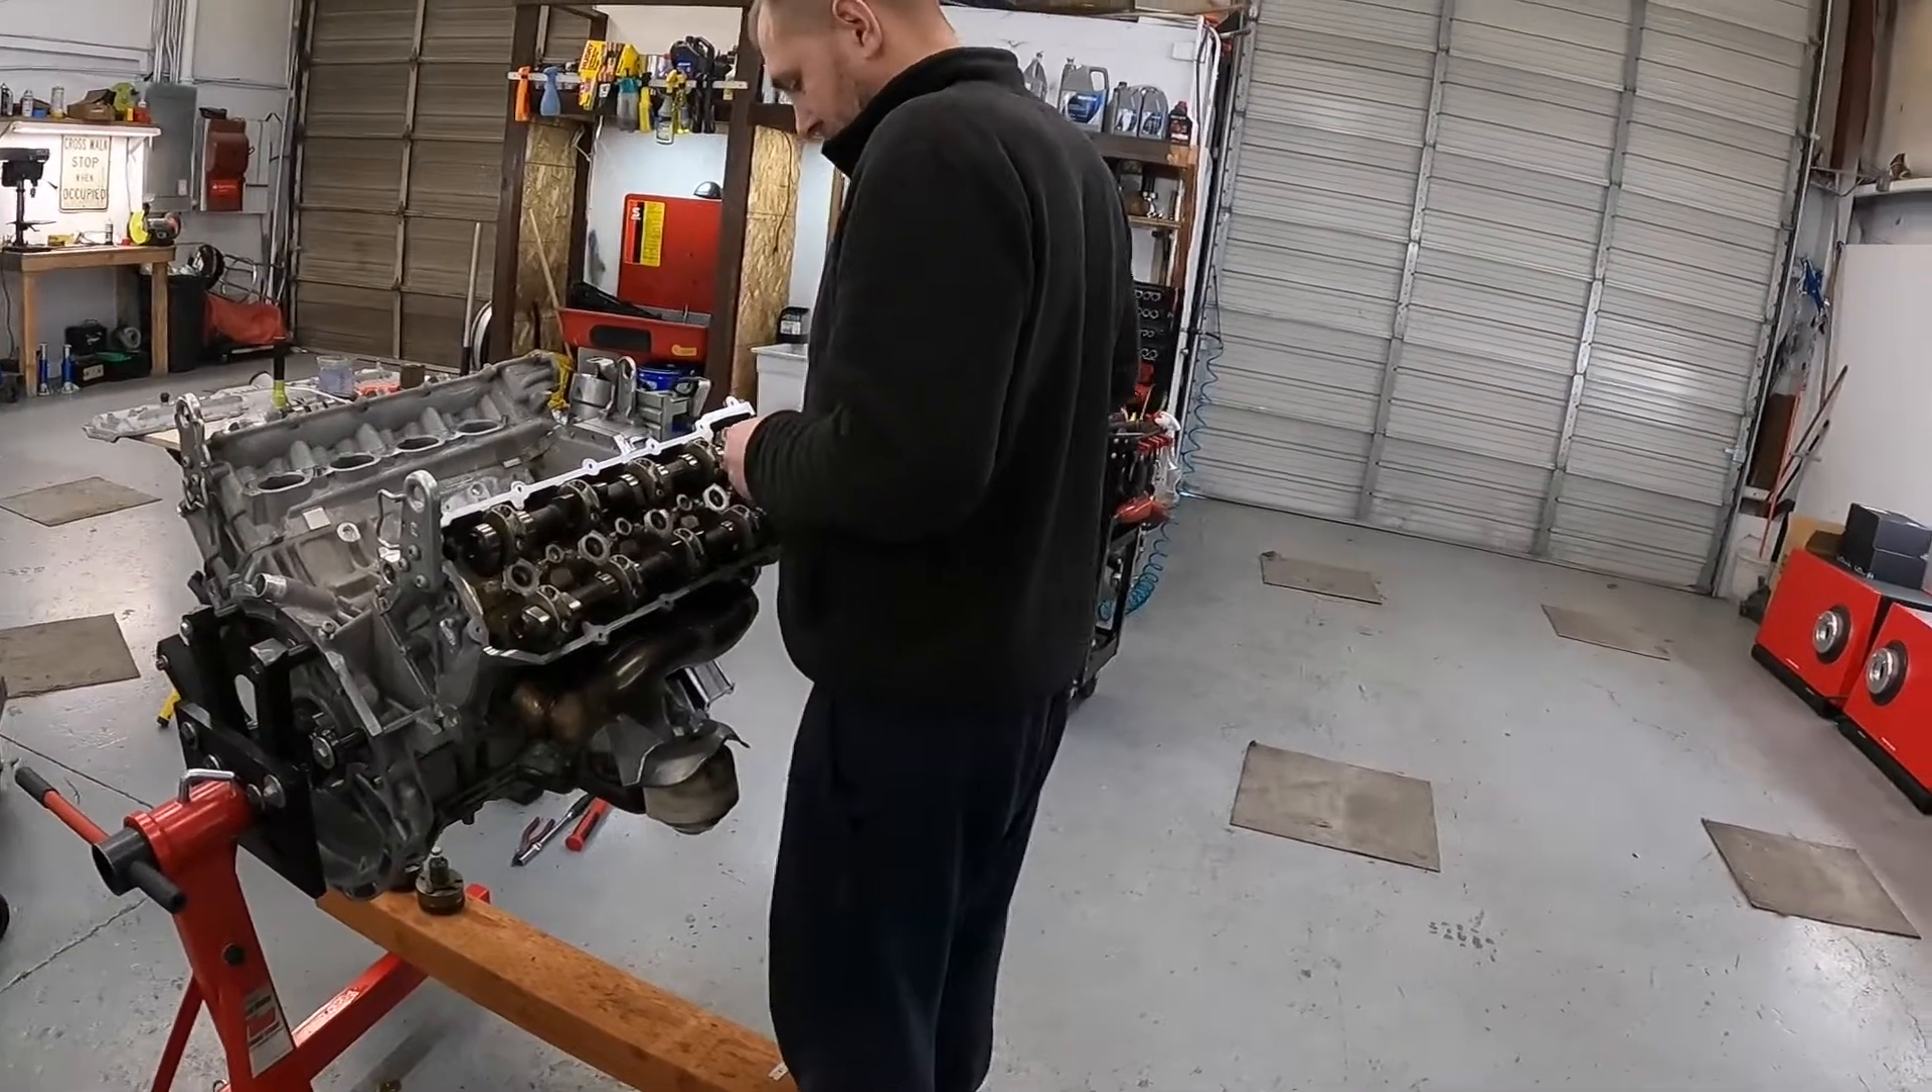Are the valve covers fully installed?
No.